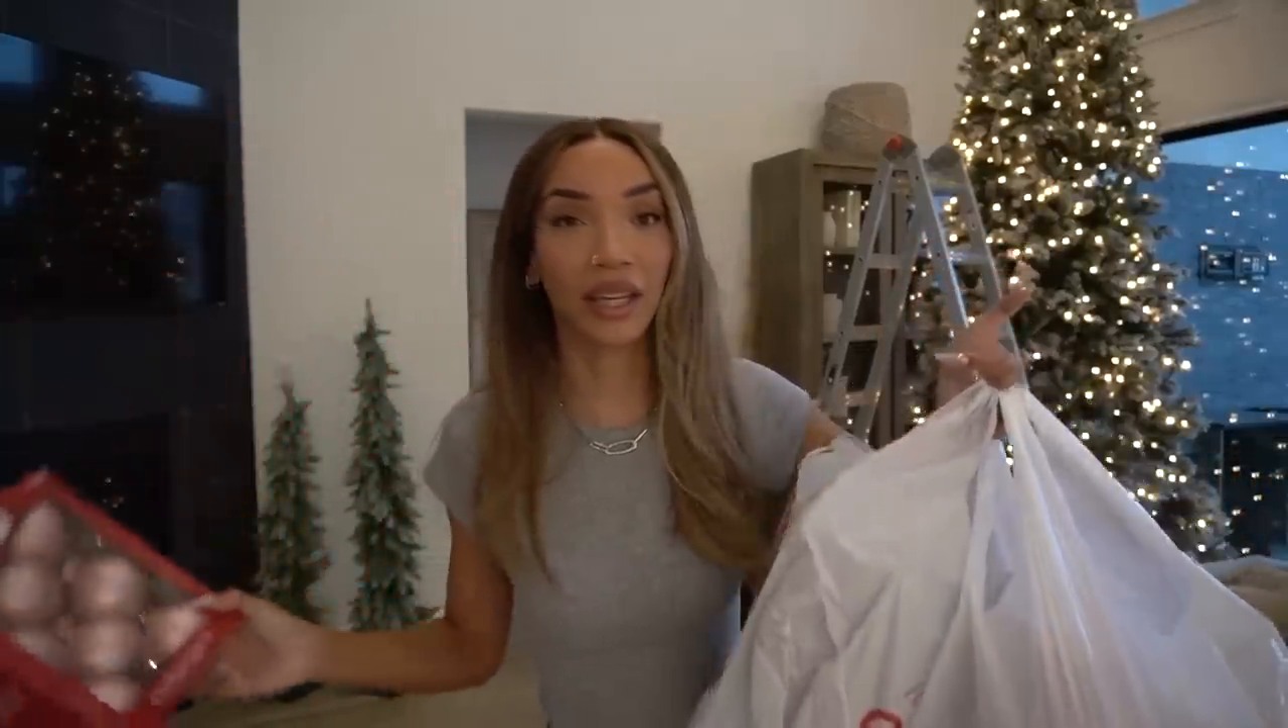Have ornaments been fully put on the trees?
No.